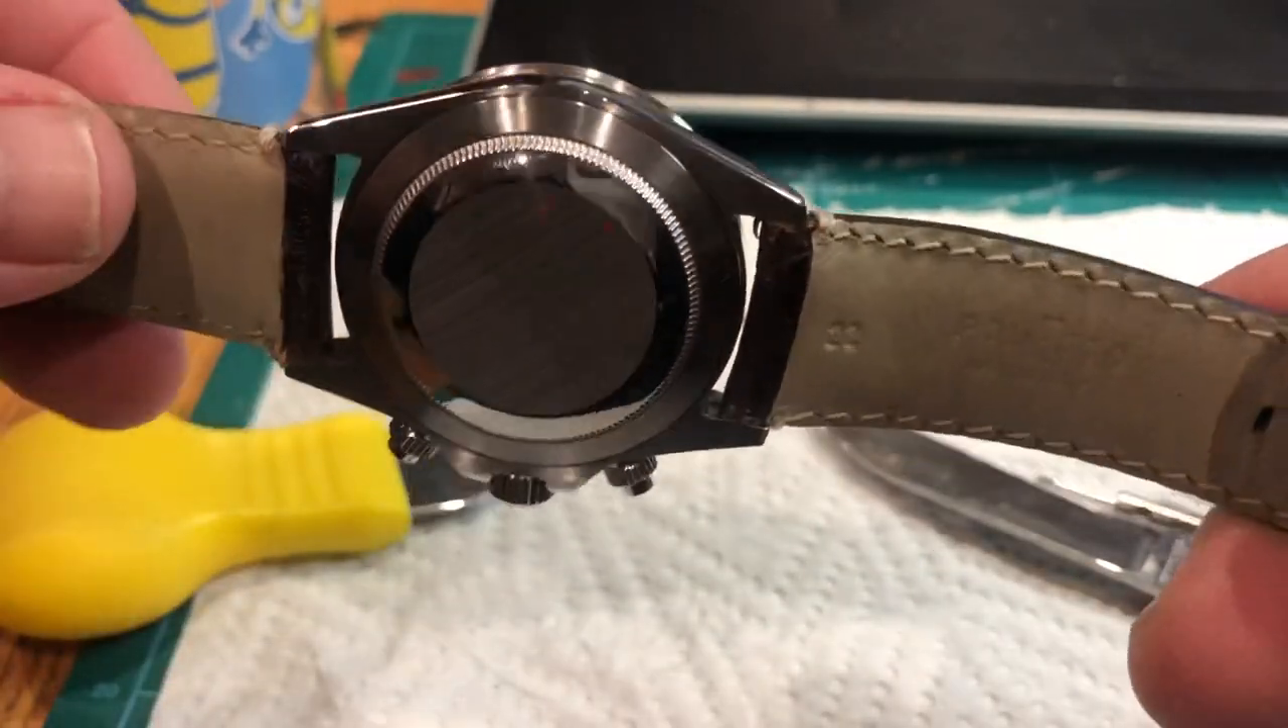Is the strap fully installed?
Yes.